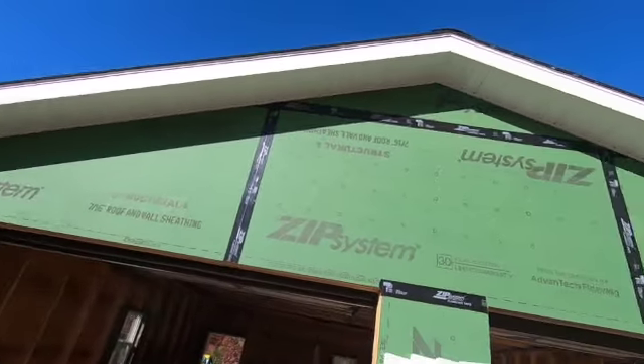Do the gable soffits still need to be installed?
No.